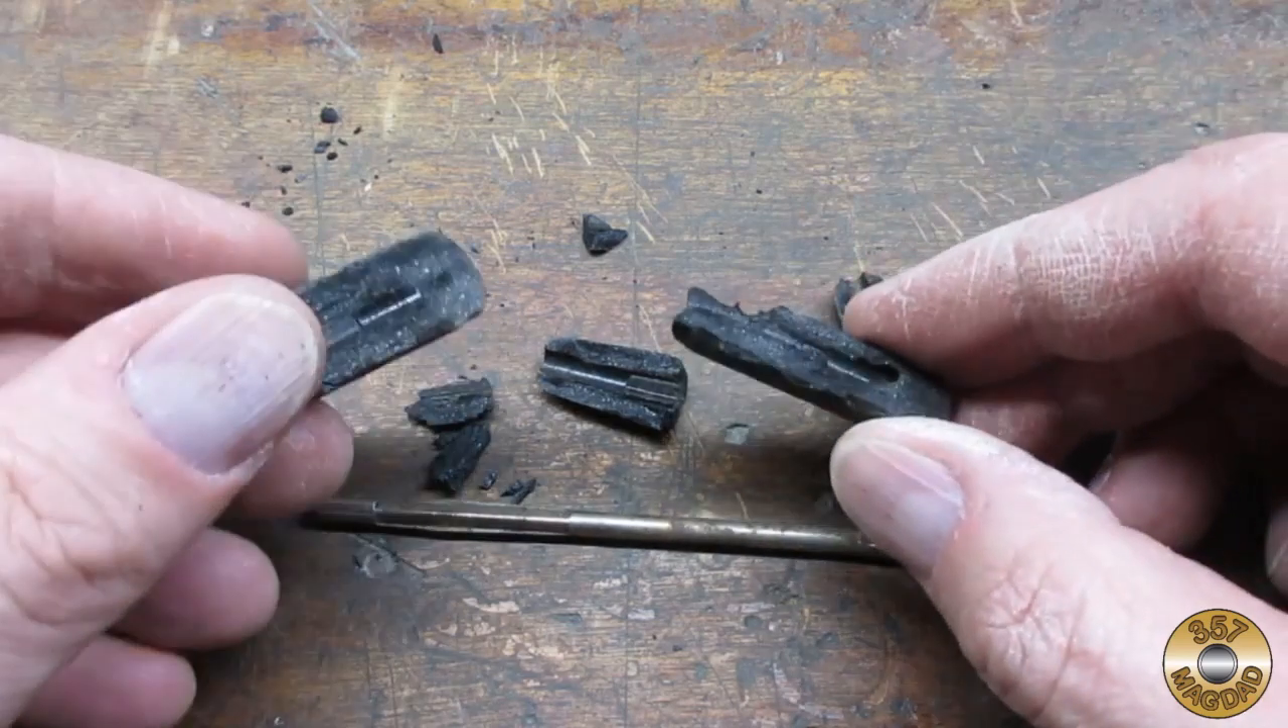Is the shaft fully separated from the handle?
Yes.